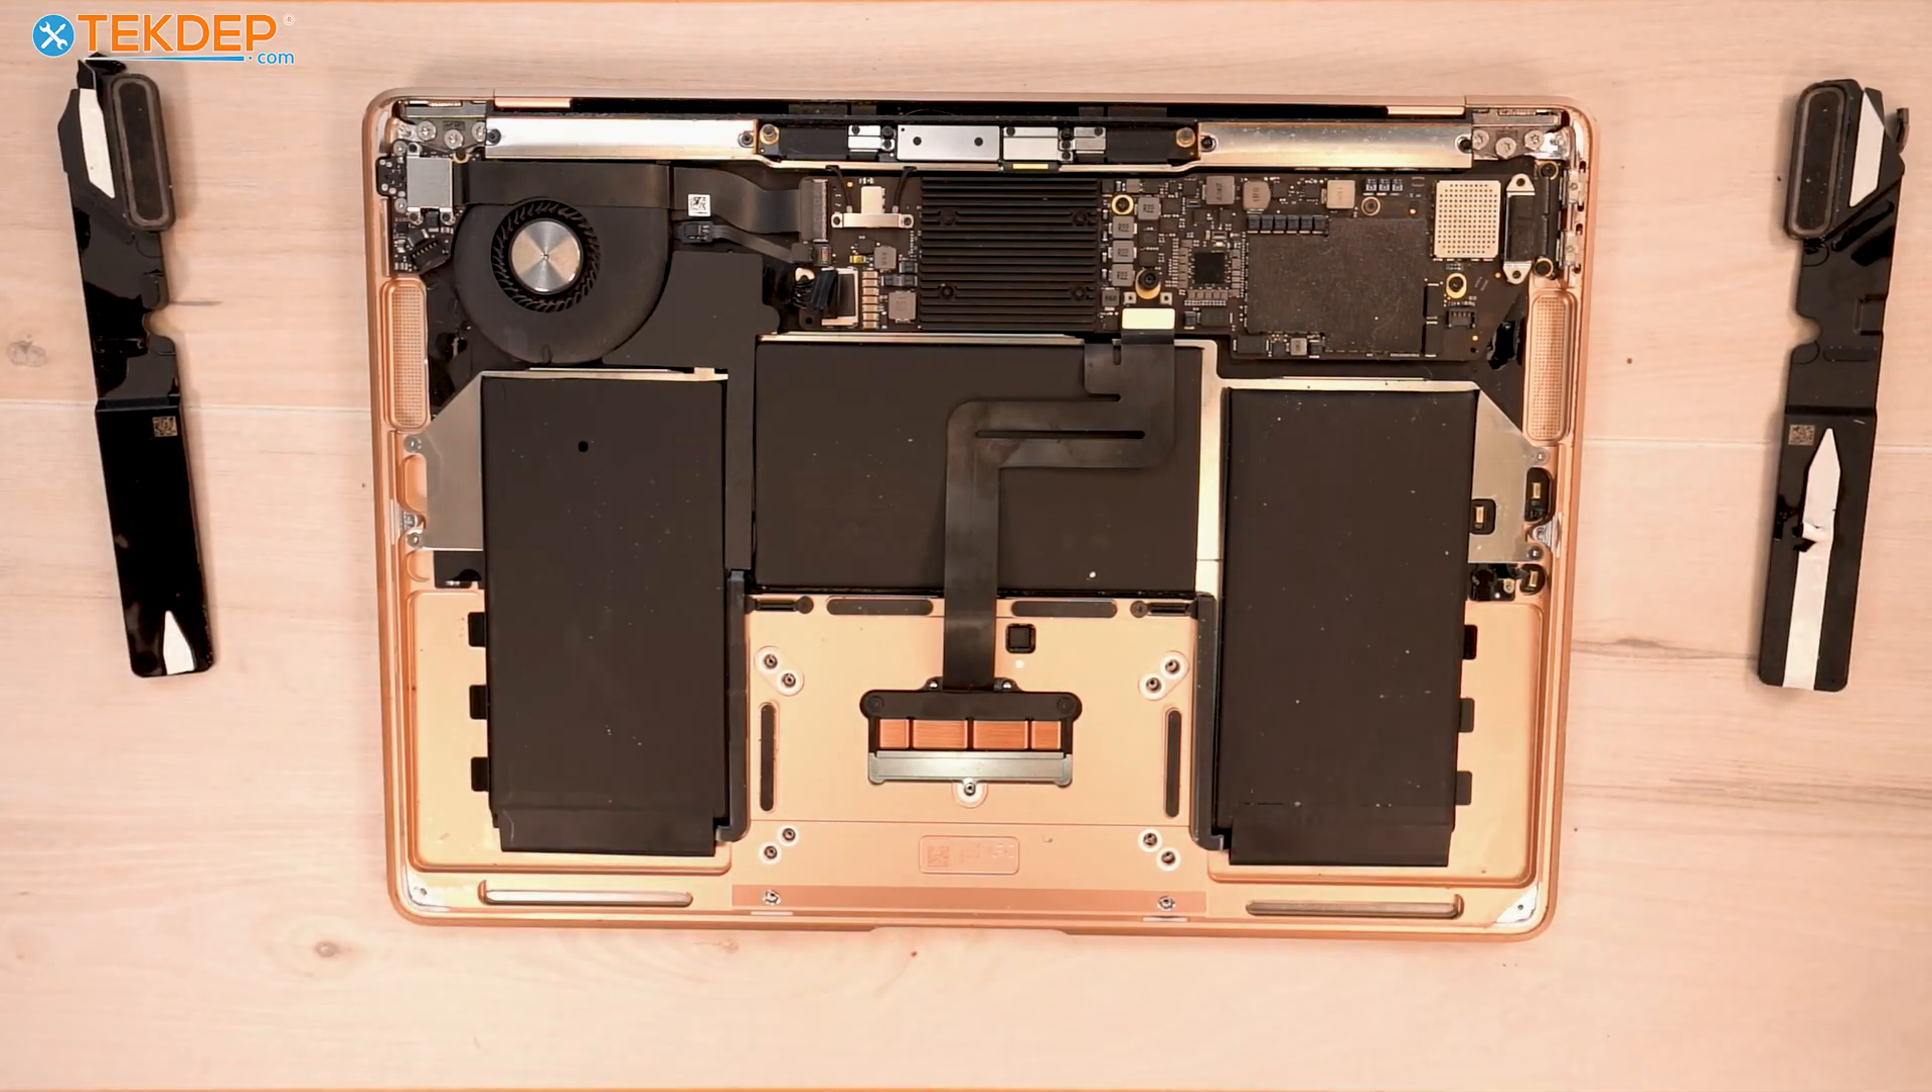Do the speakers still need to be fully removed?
No.